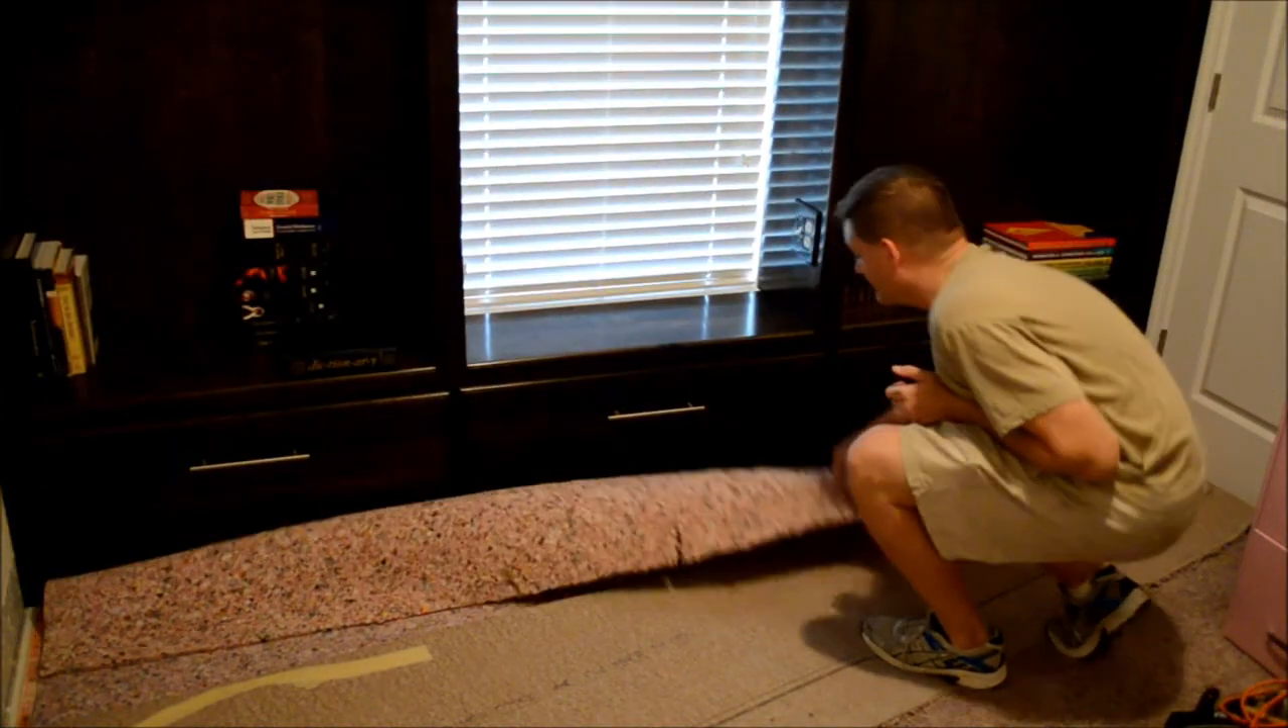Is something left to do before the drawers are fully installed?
No.